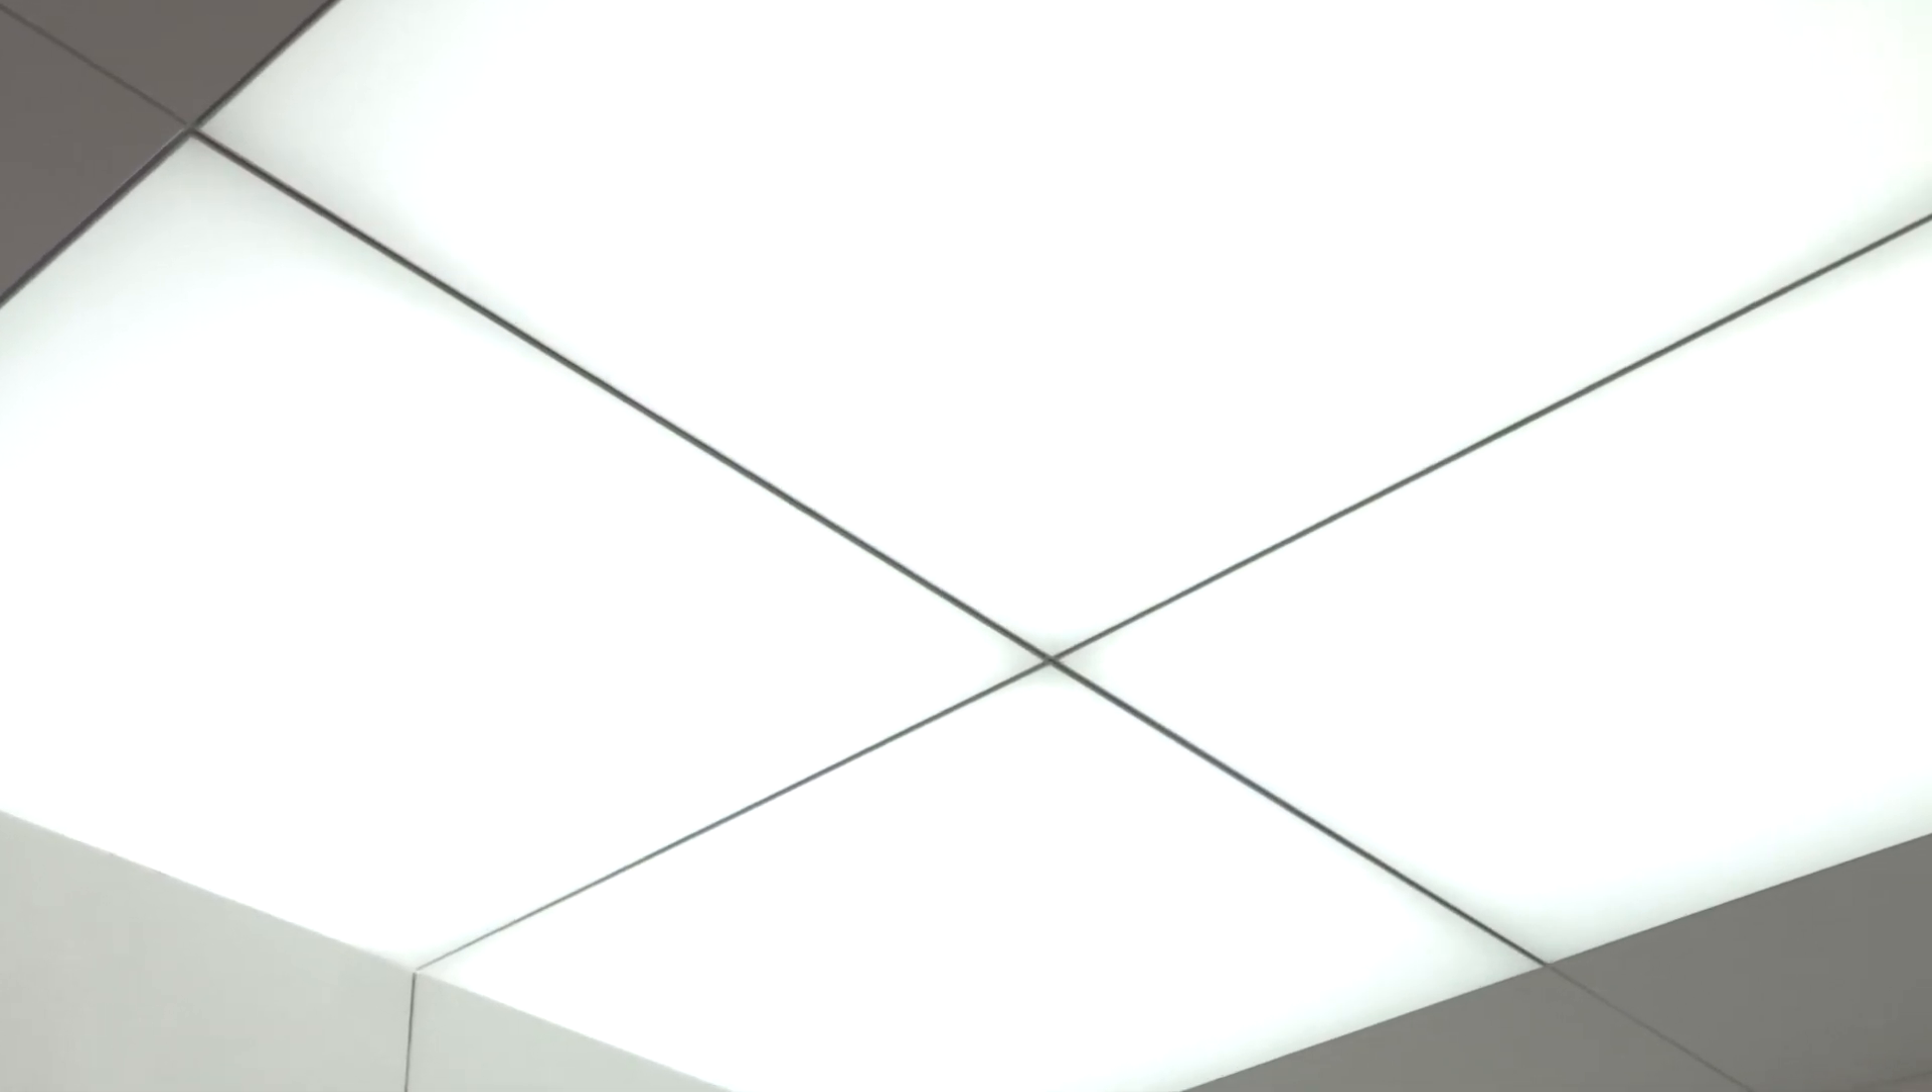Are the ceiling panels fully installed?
Yes.